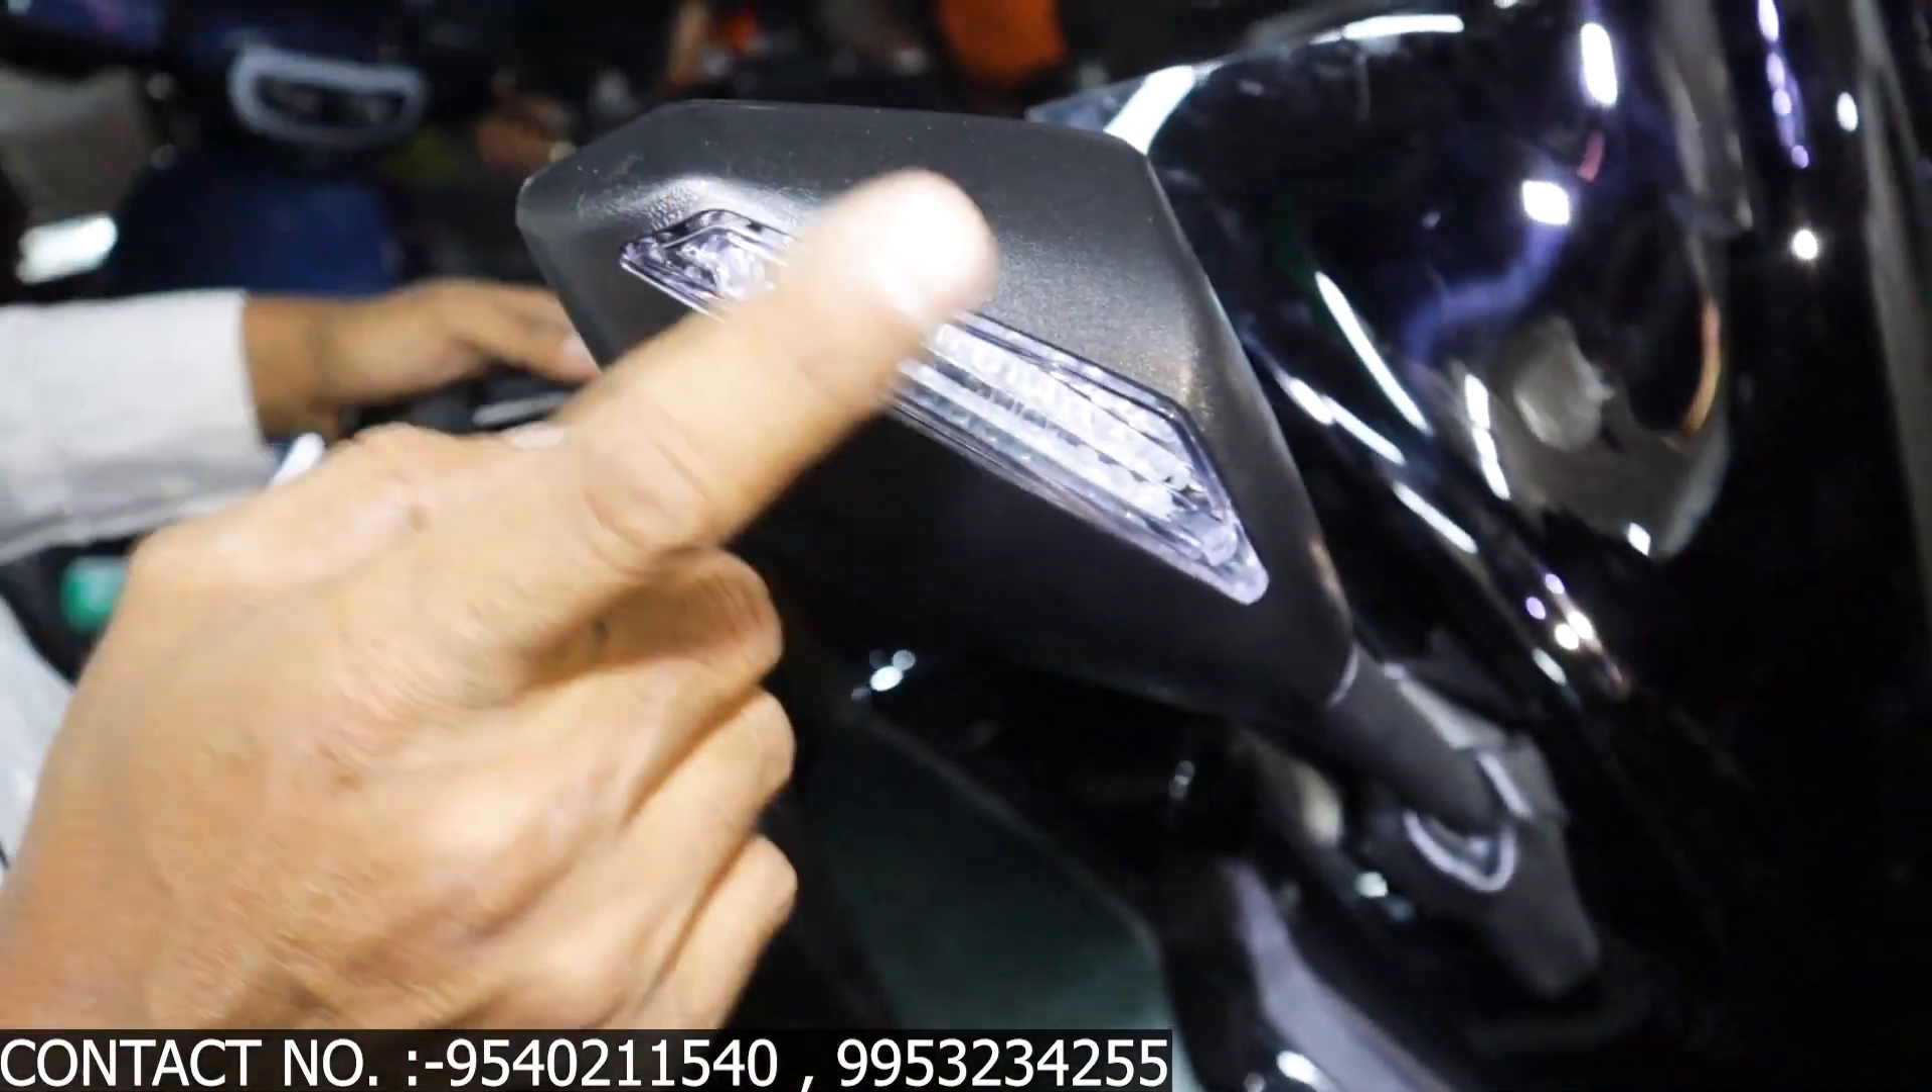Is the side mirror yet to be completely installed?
No.